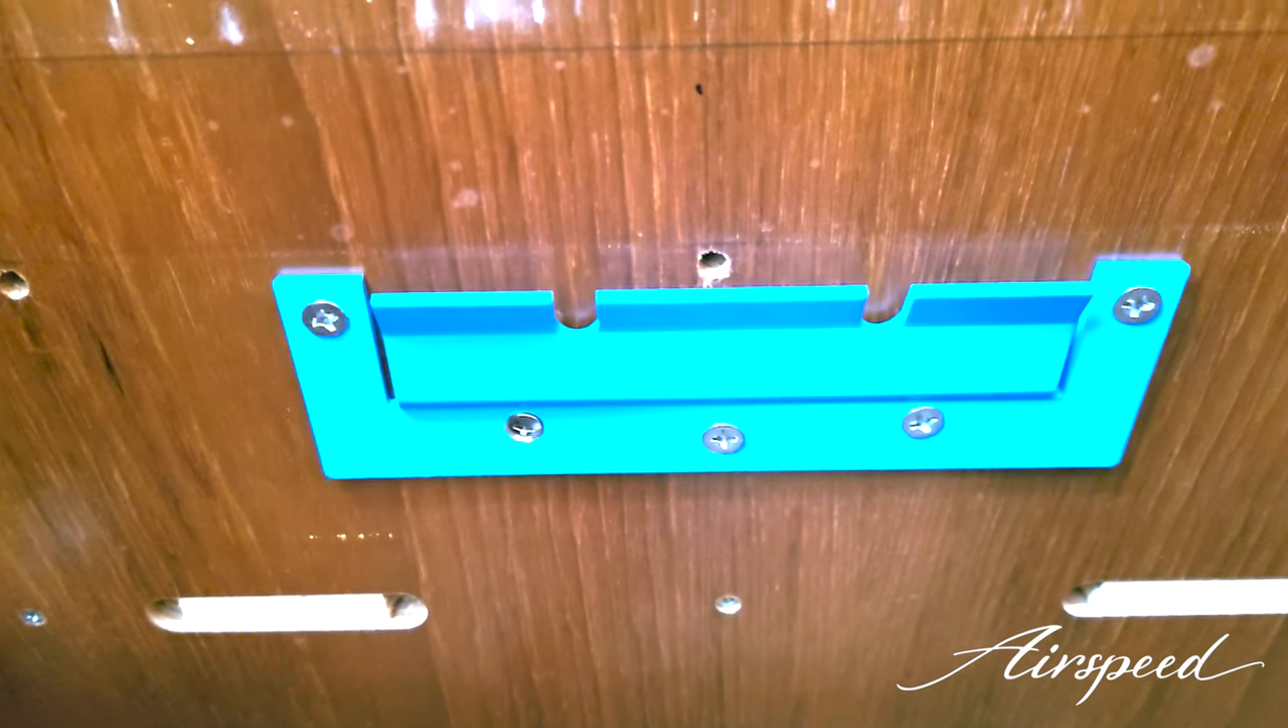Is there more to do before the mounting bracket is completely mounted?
No.